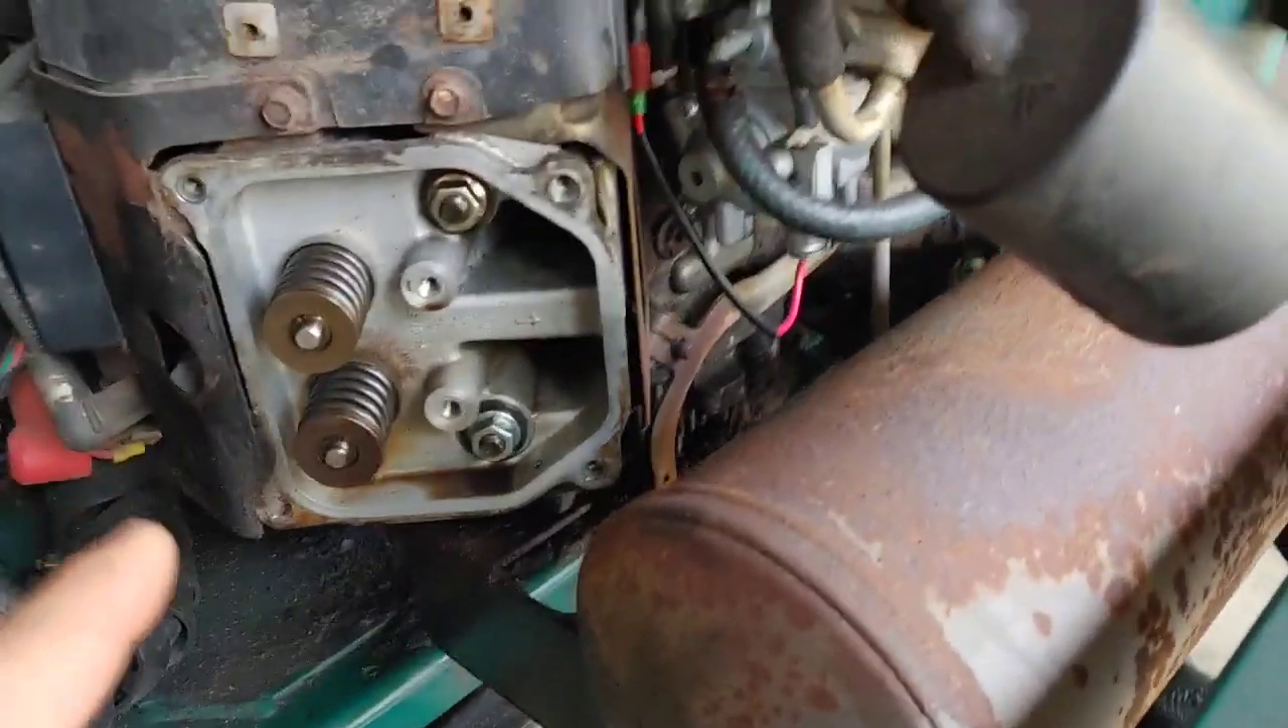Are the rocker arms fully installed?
No.